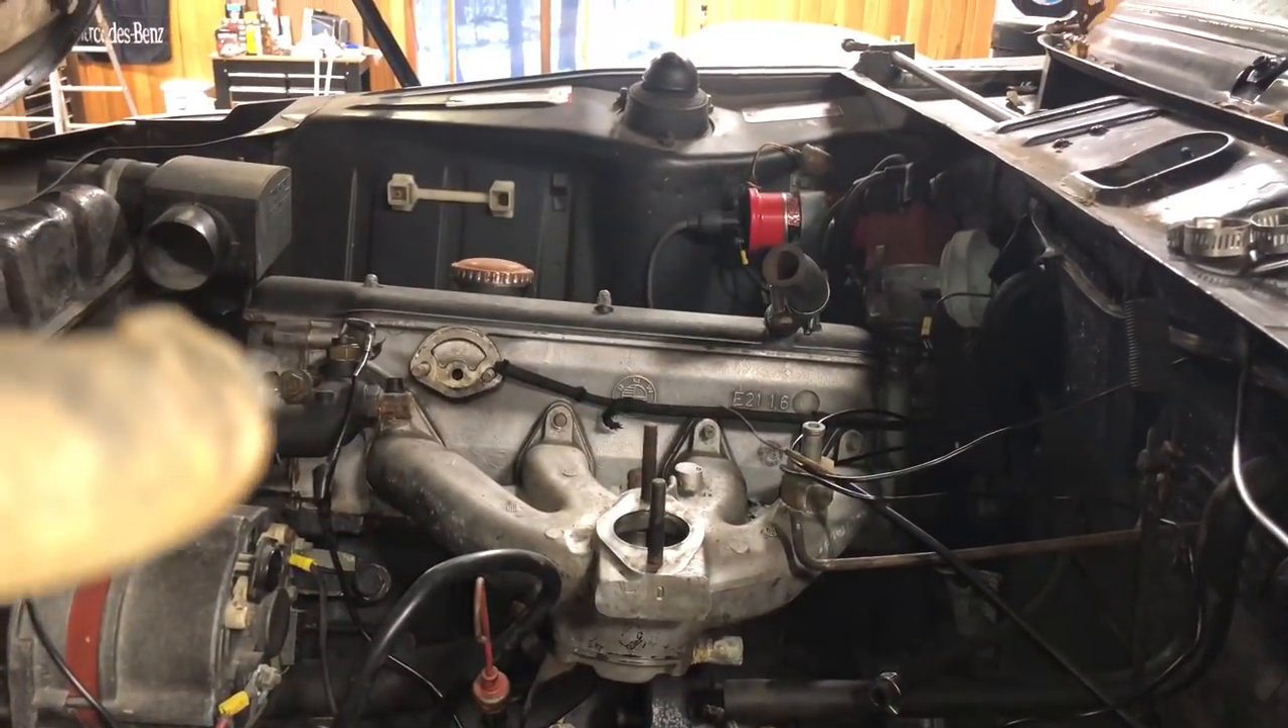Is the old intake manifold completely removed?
No.